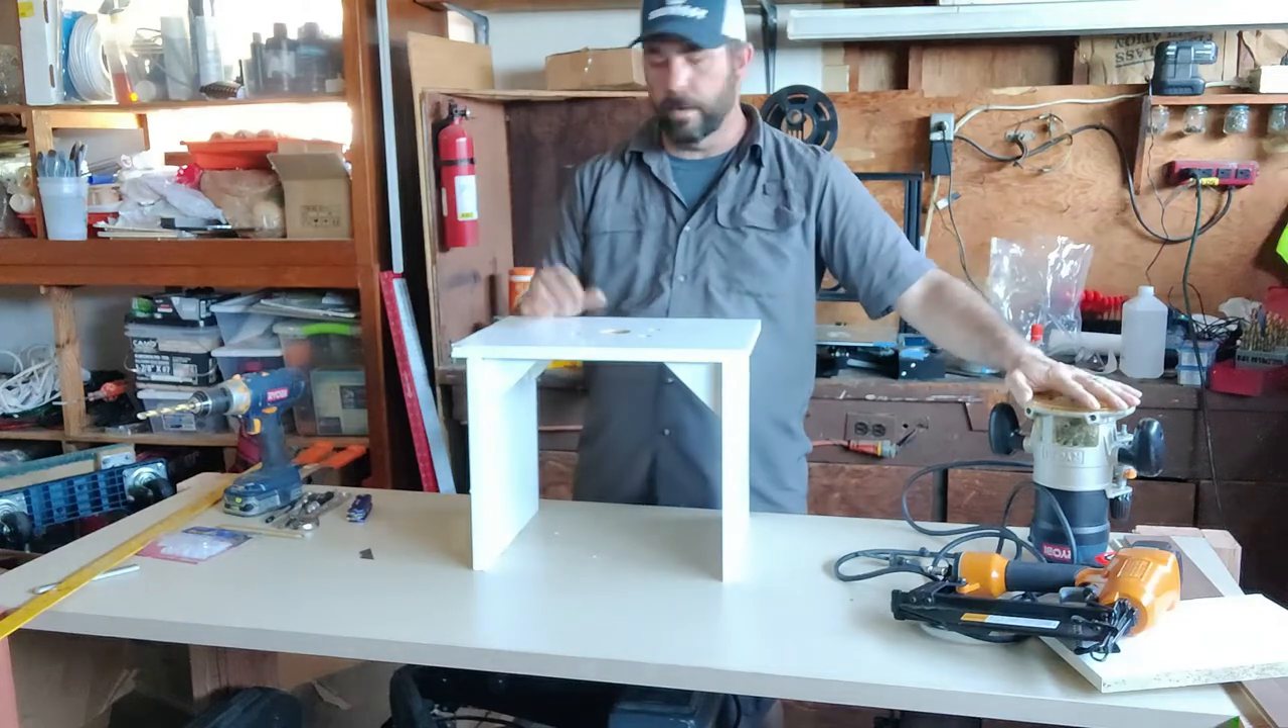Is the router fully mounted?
No.